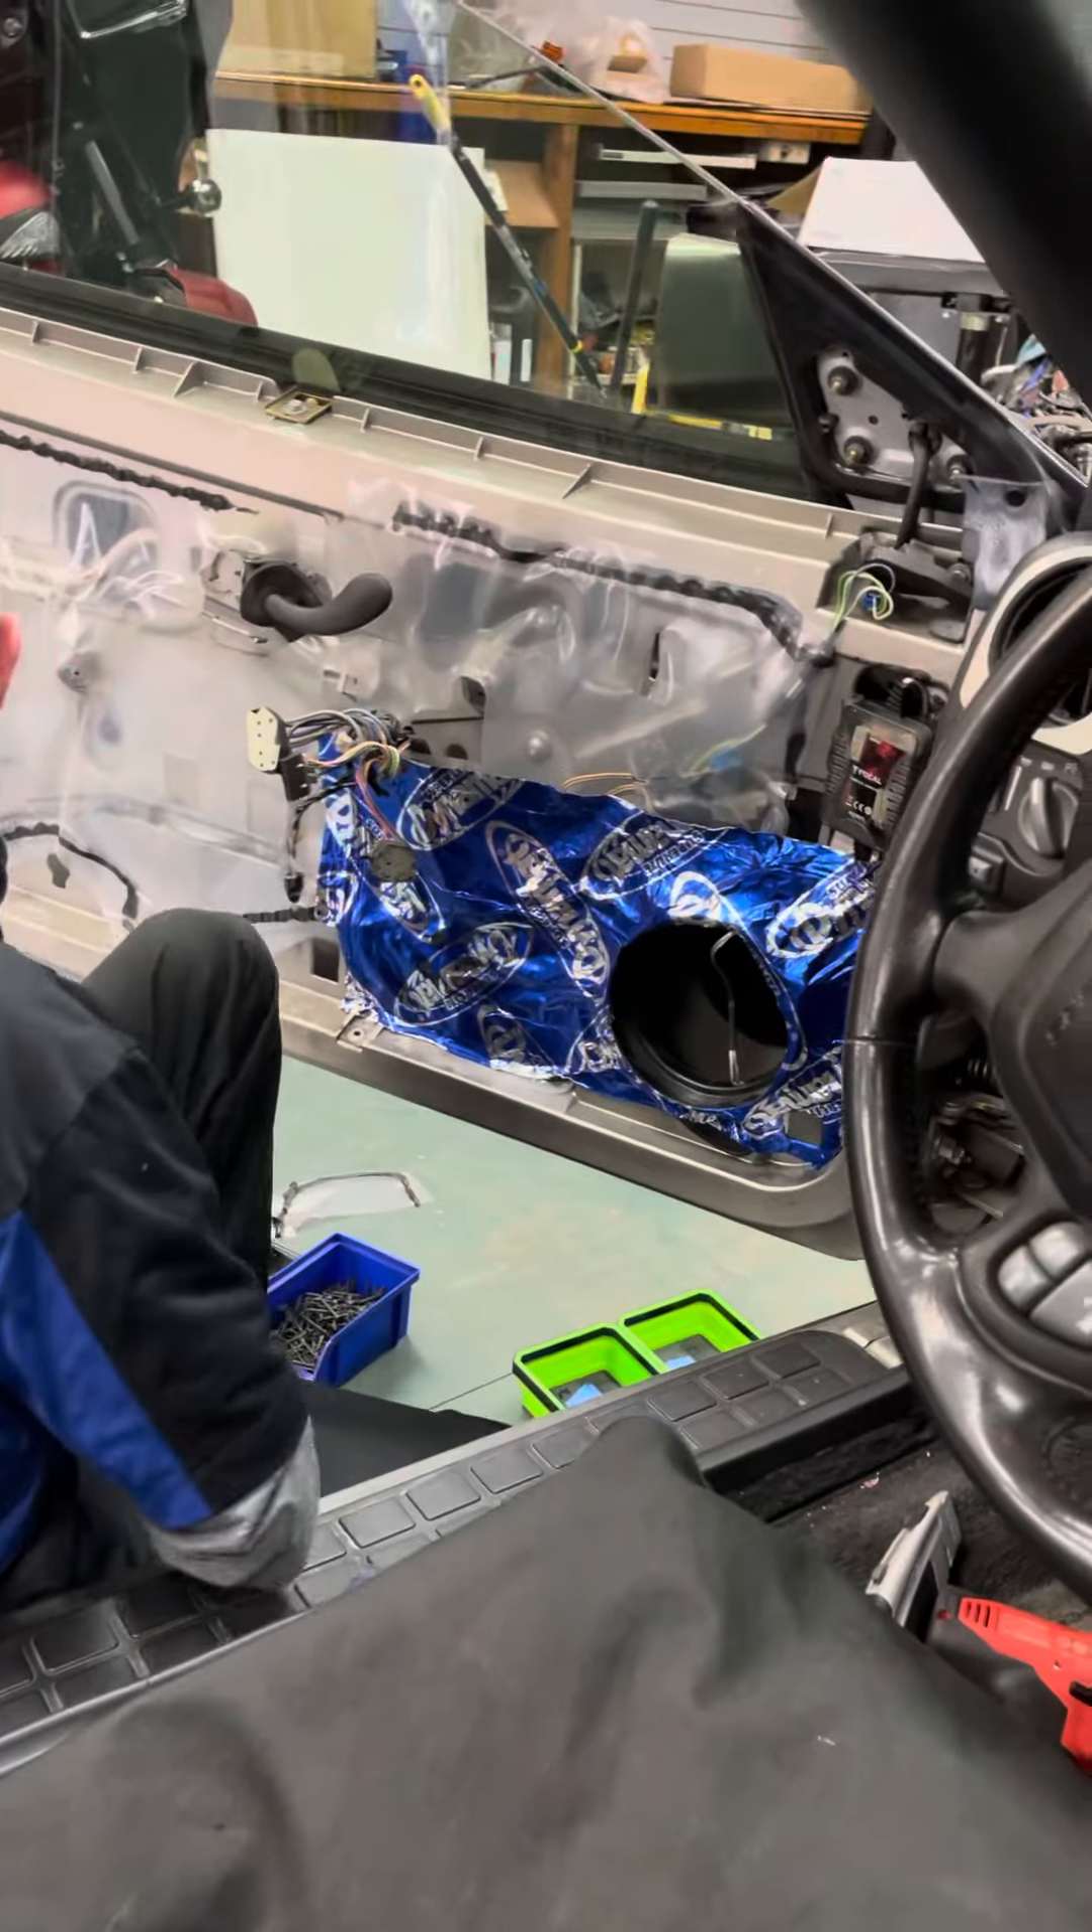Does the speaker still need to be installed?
Yes.